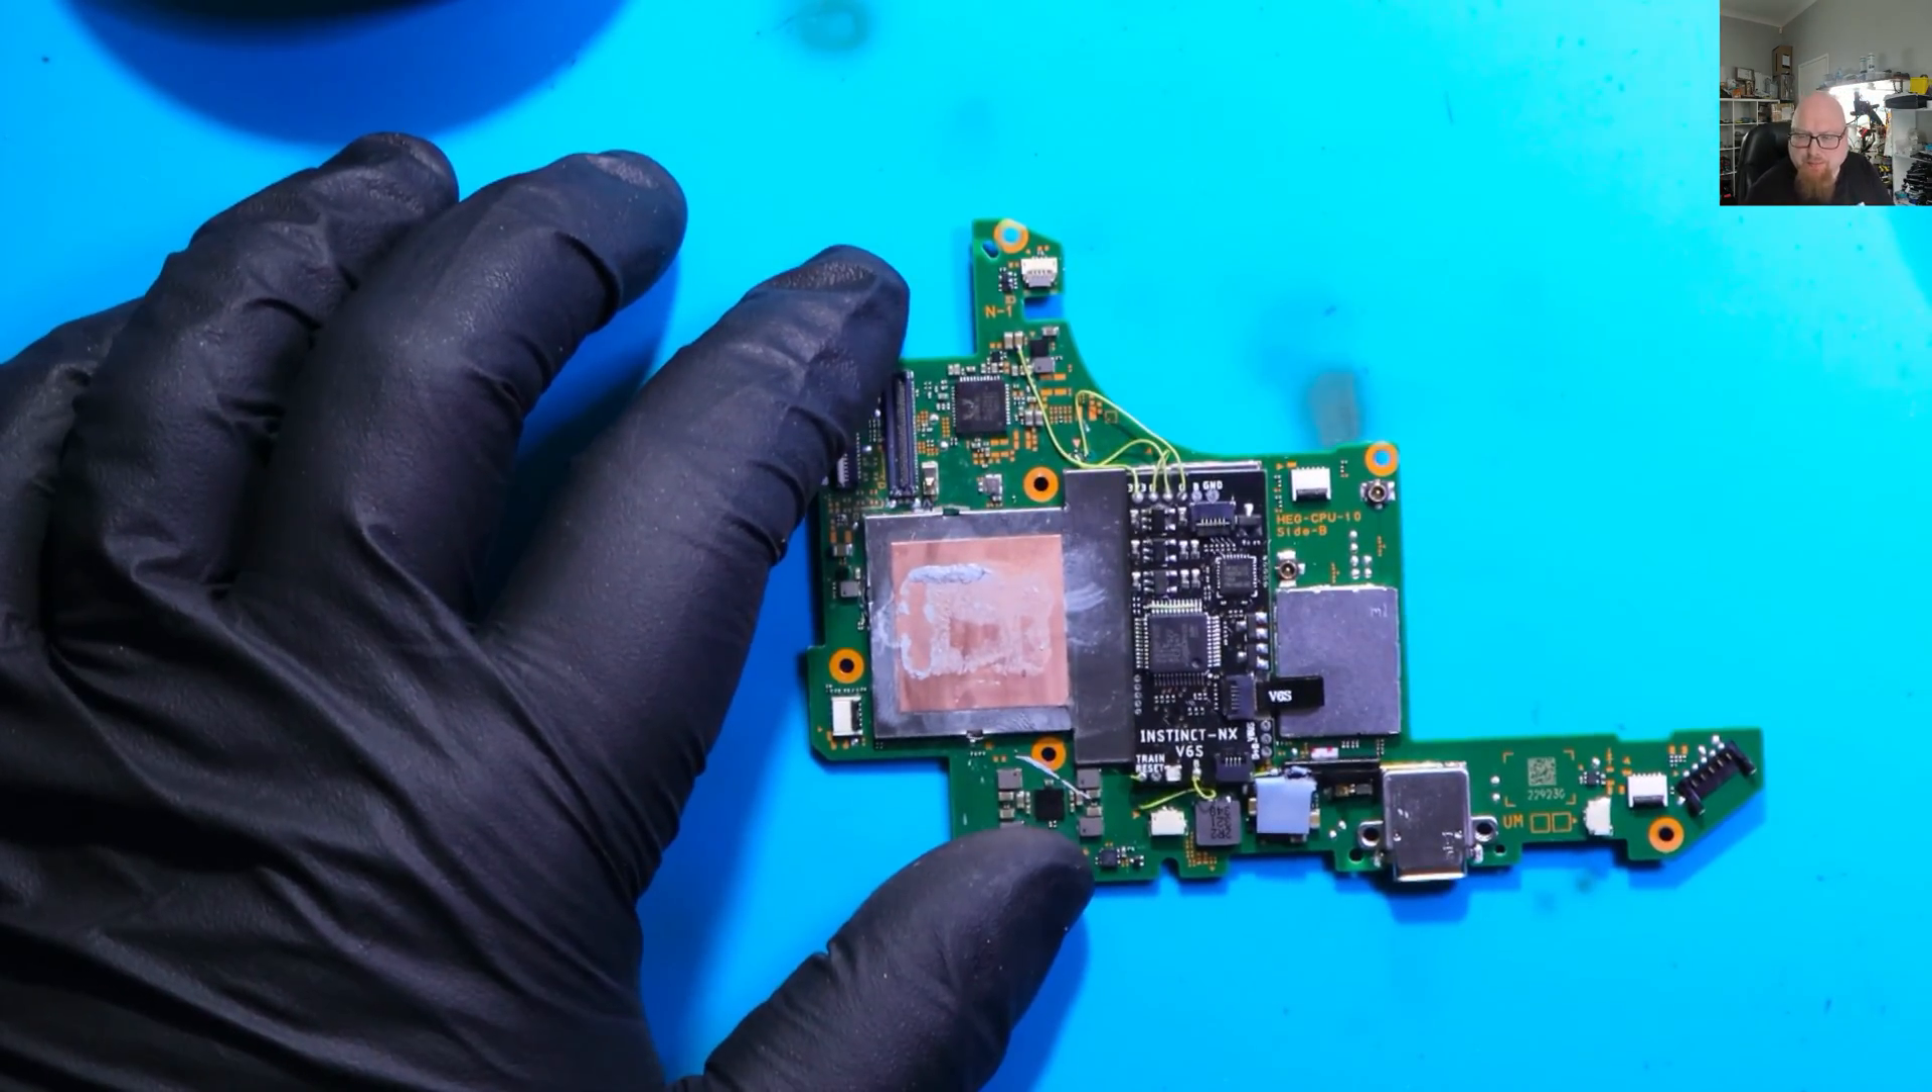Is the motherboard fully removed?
Yes.